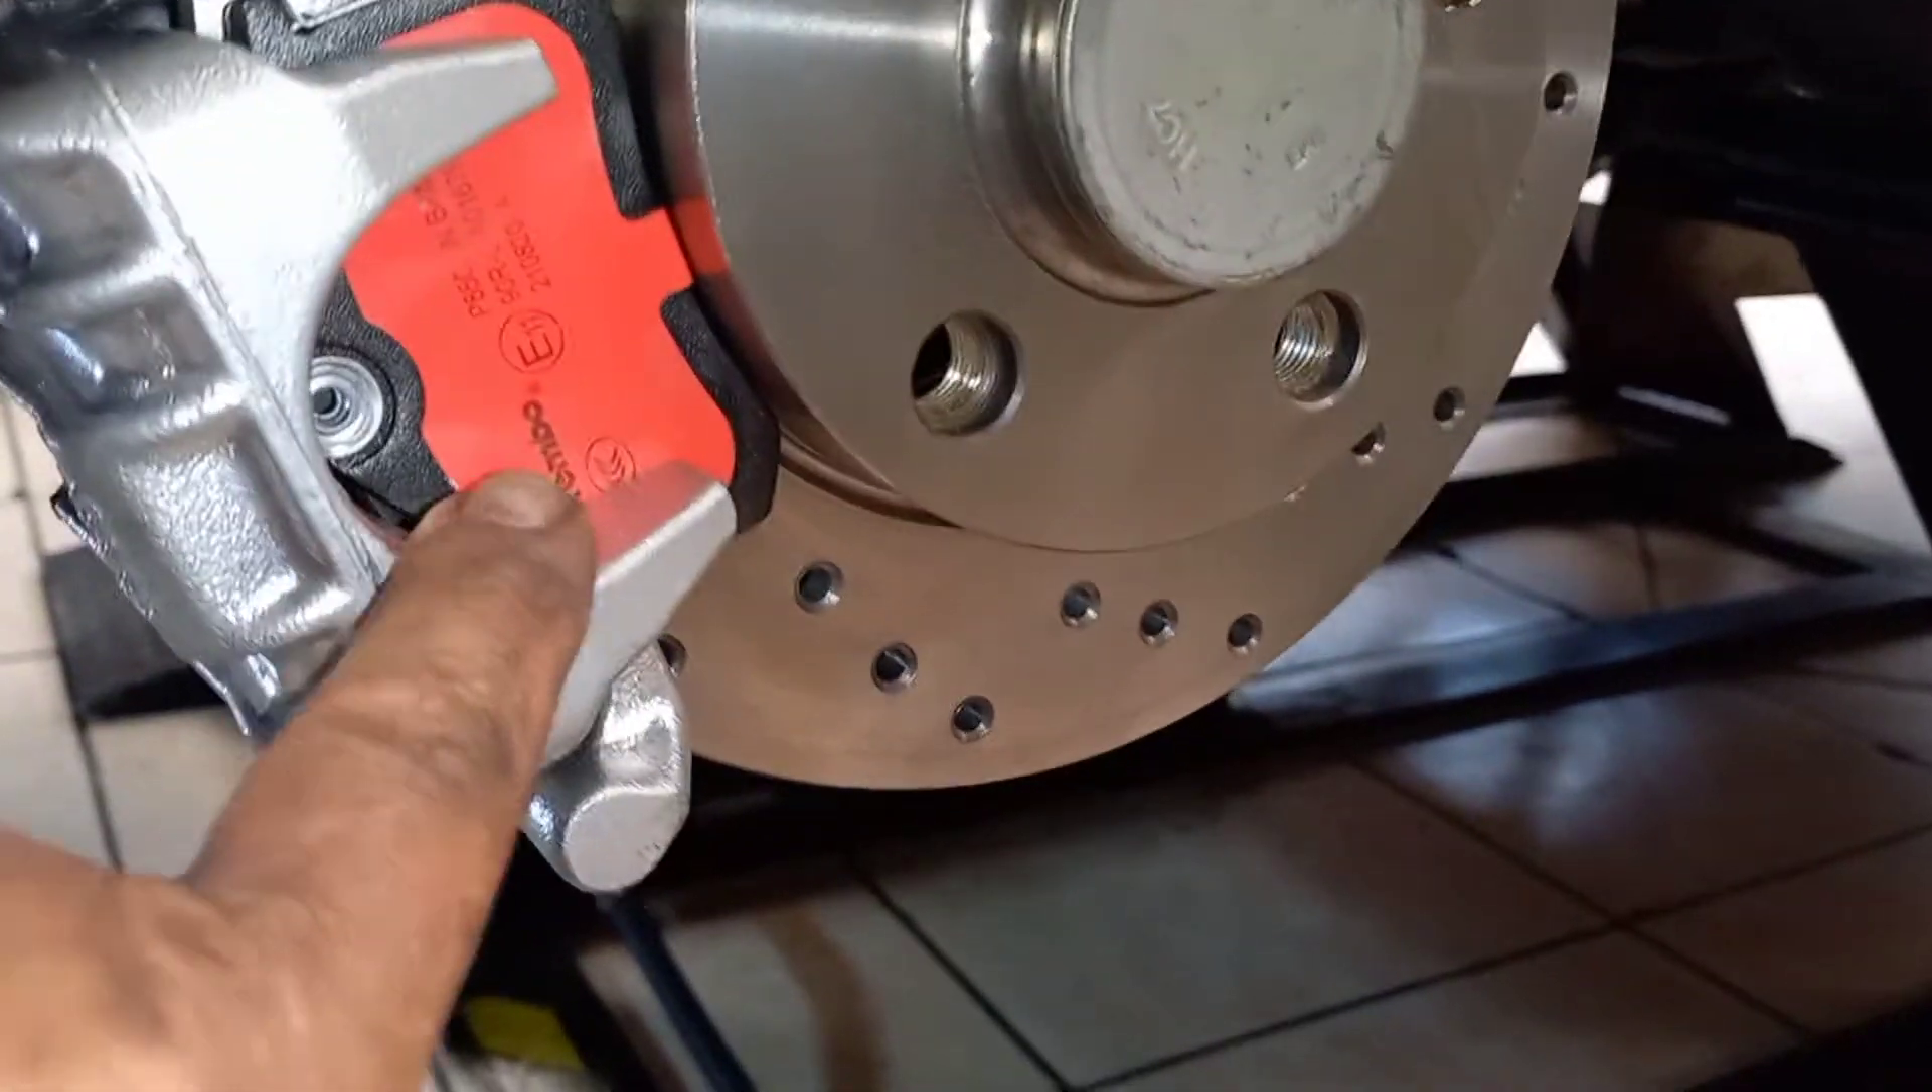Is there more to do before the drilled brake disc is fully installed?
No.